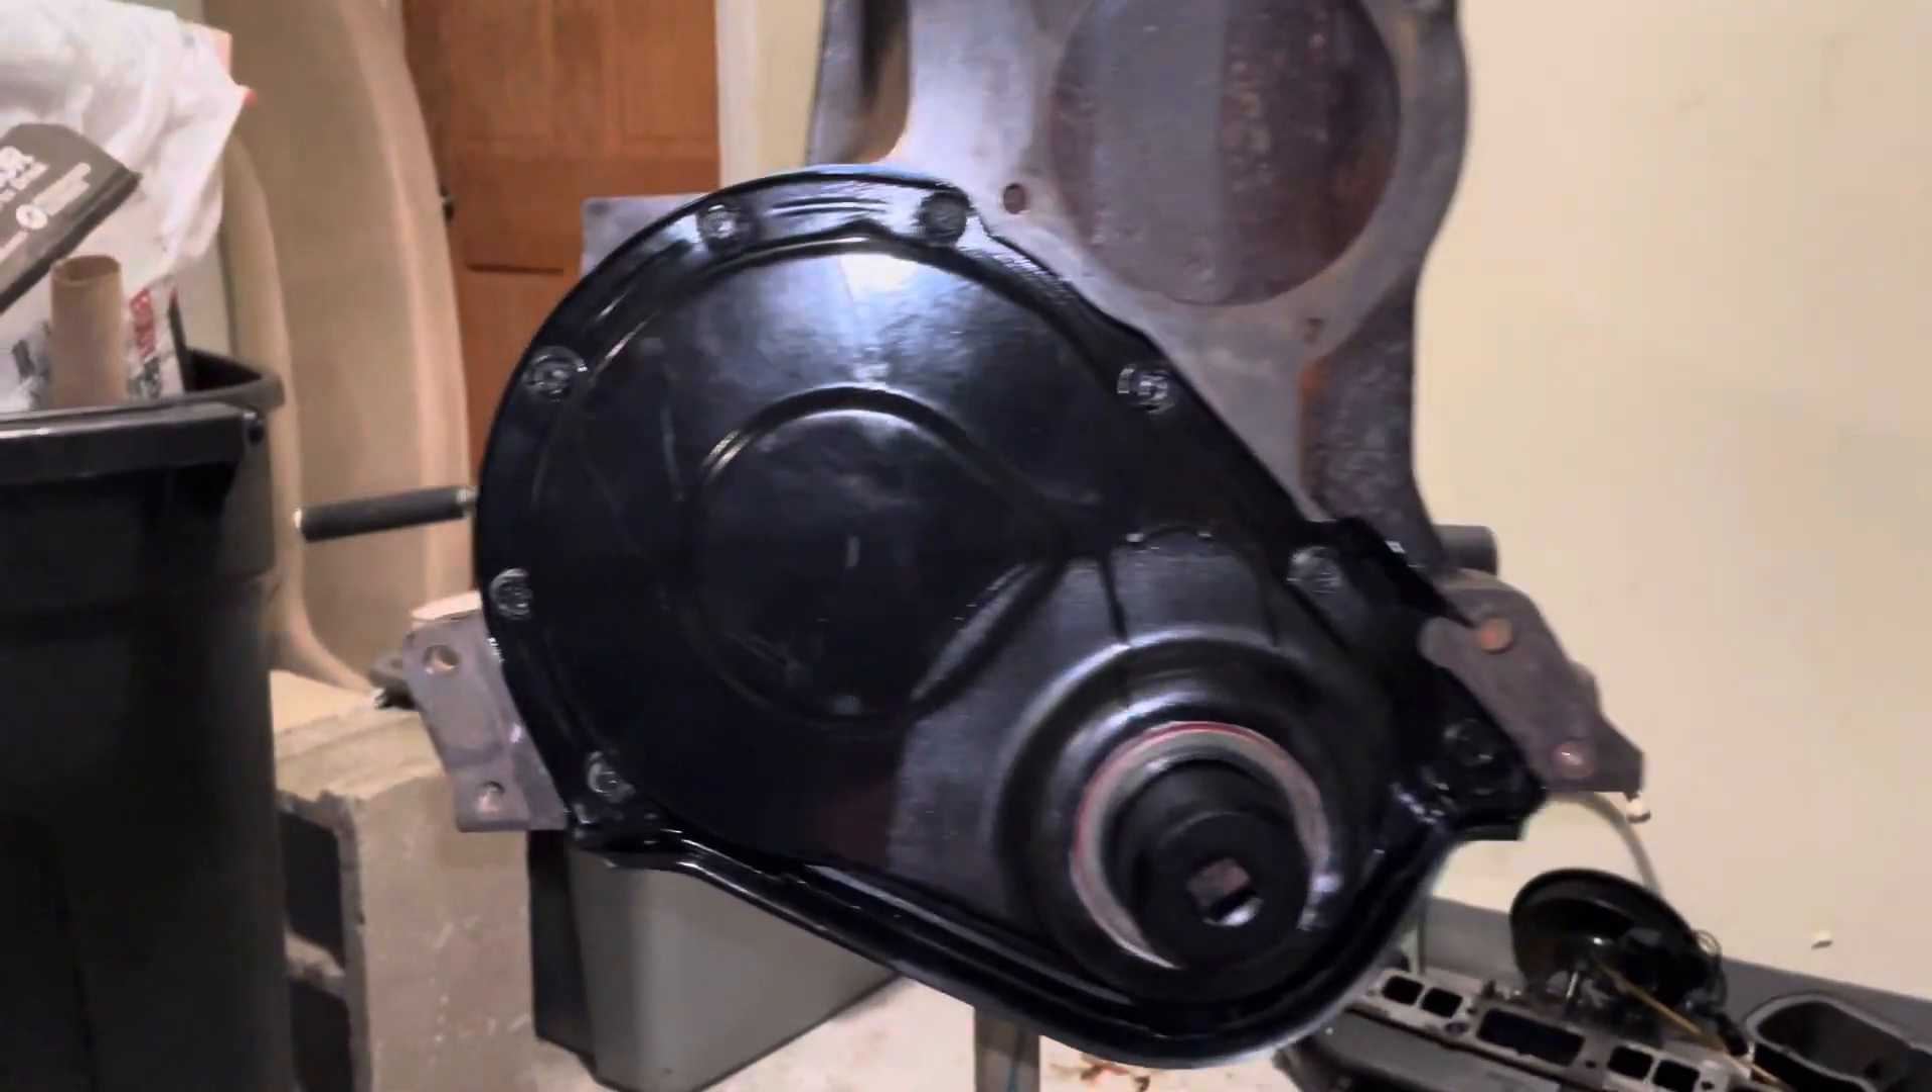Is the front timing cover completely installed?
Yes.